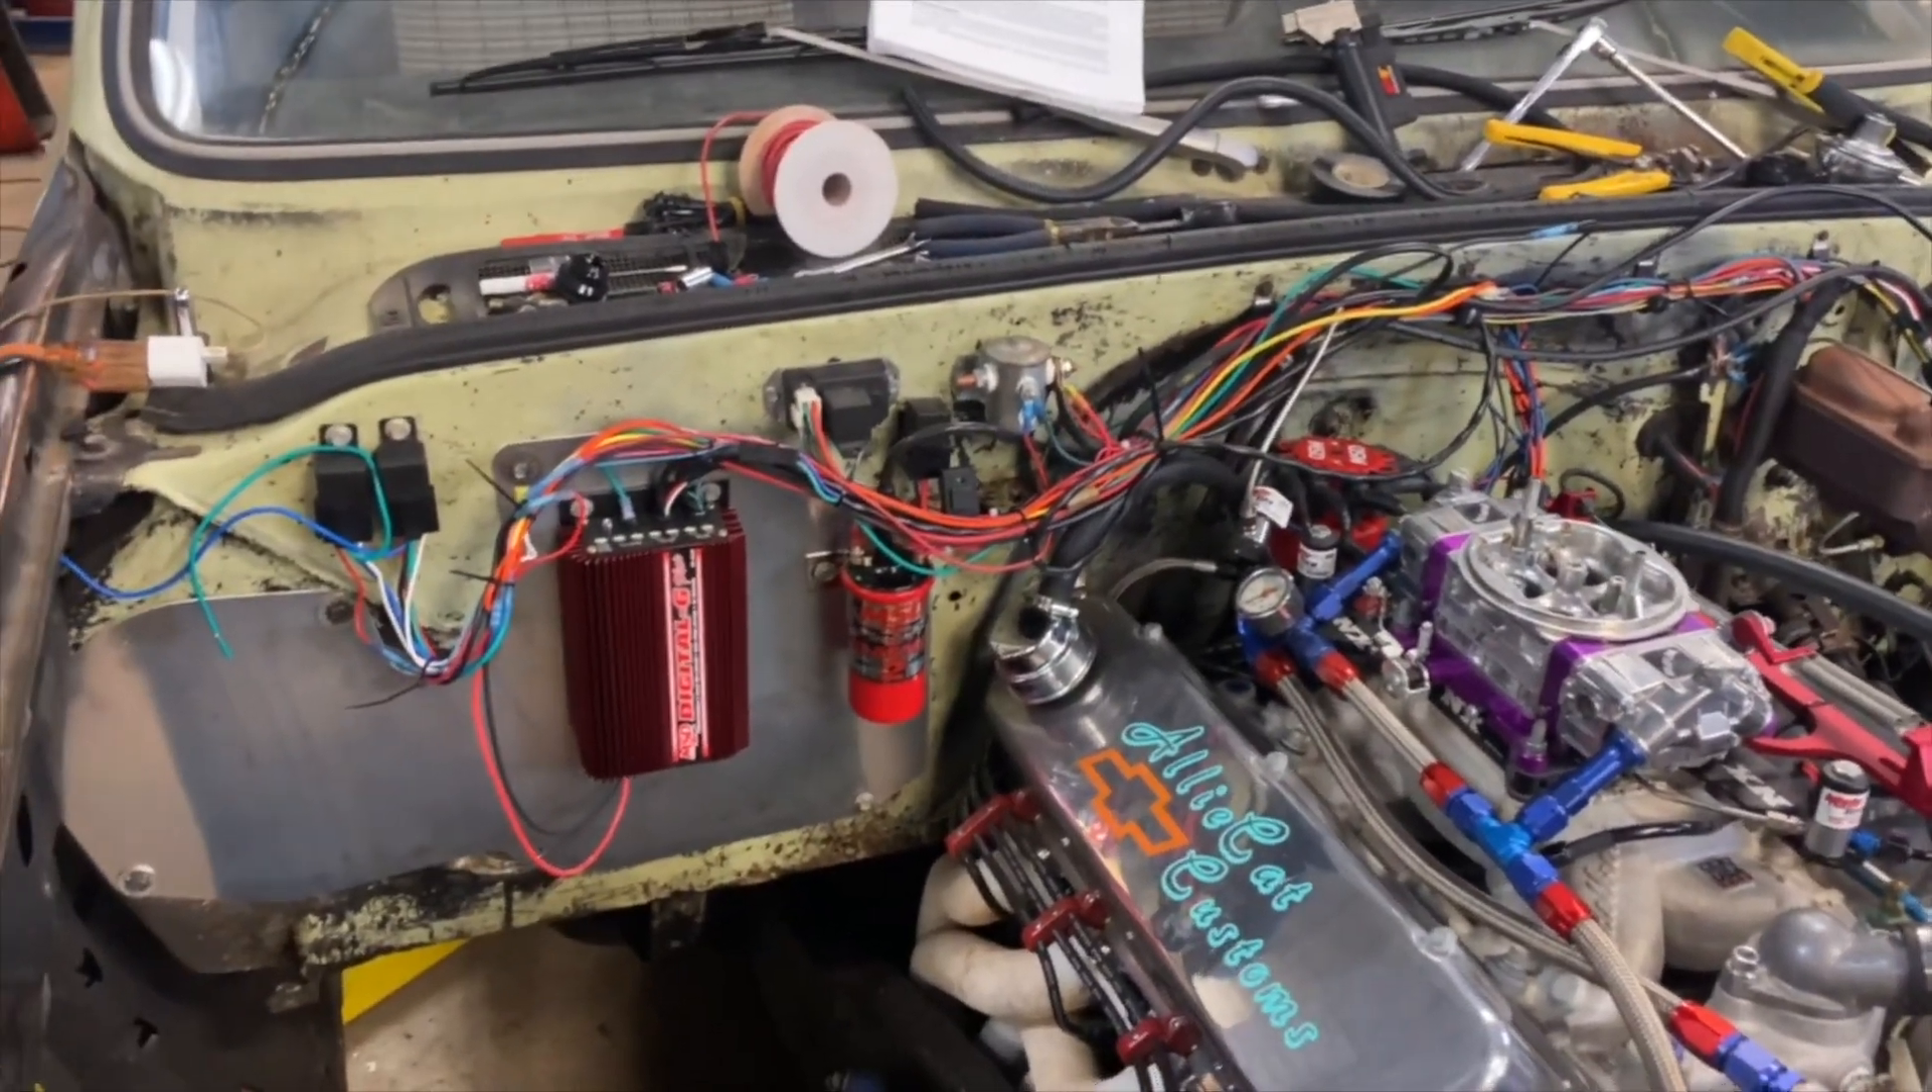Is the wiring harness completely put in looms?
No.